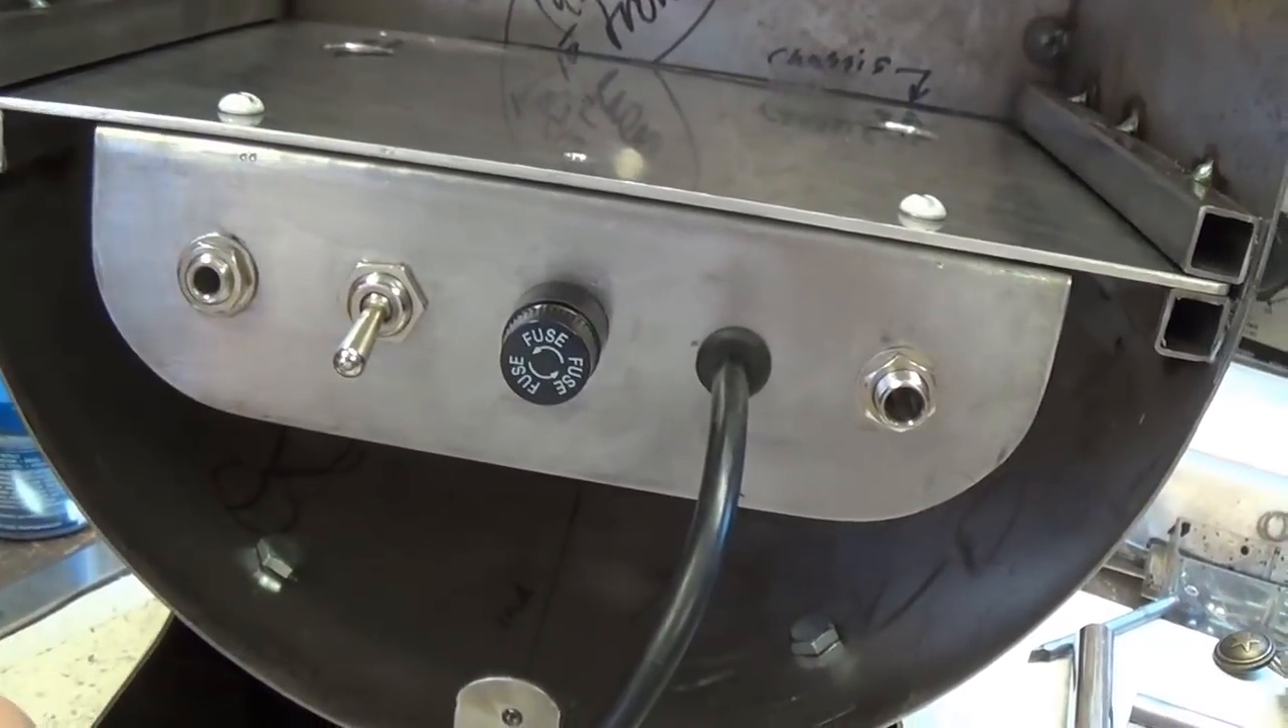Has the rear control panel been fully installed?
Yes.